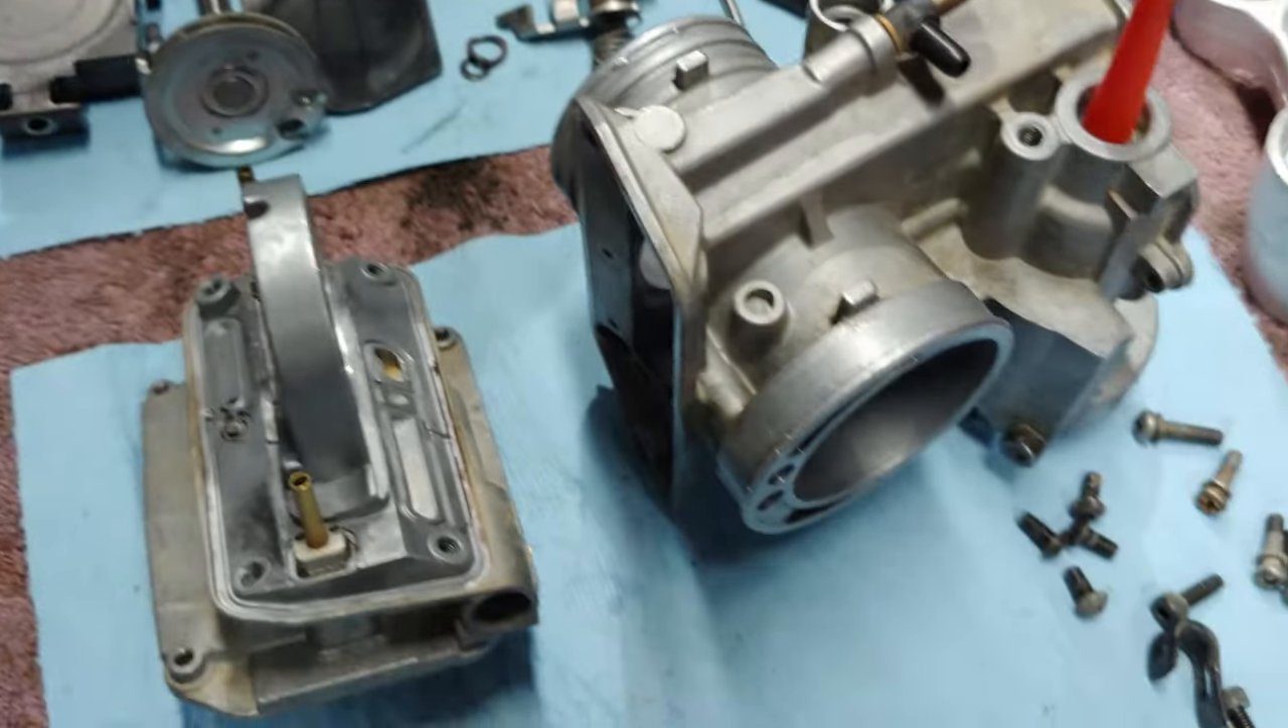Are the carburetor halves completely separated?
Yes.